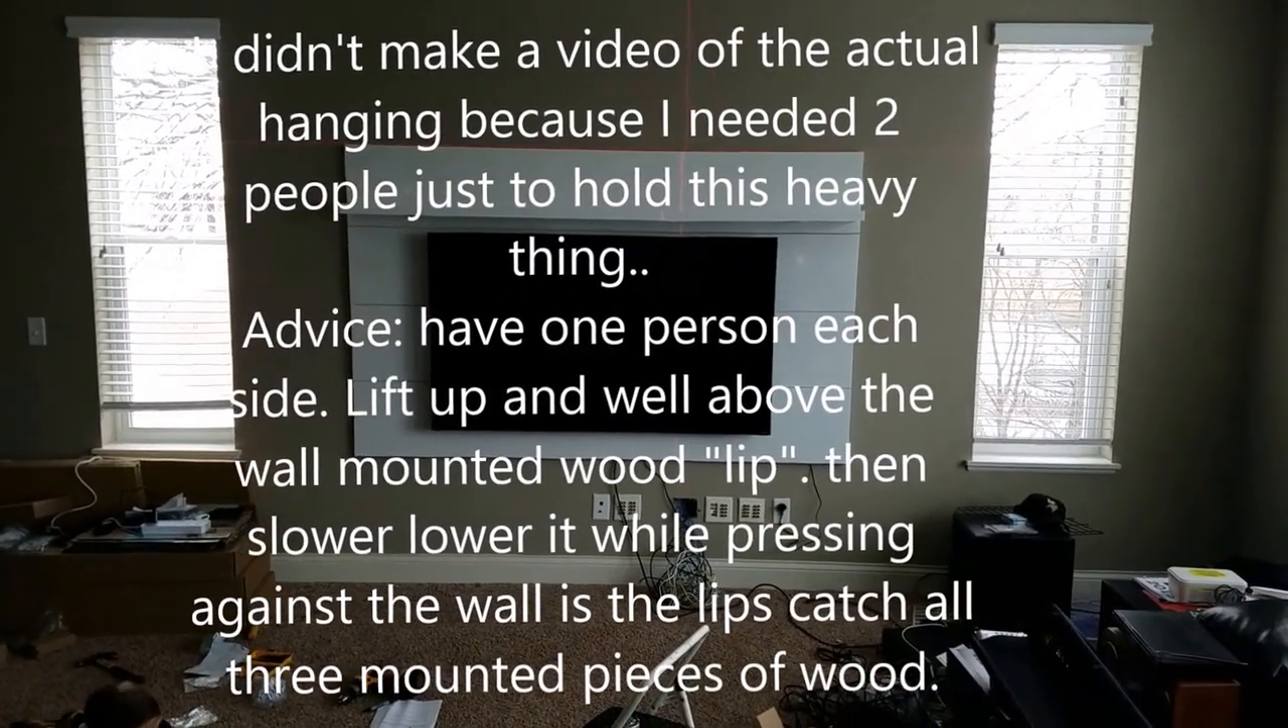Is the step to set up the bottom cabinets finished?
No.